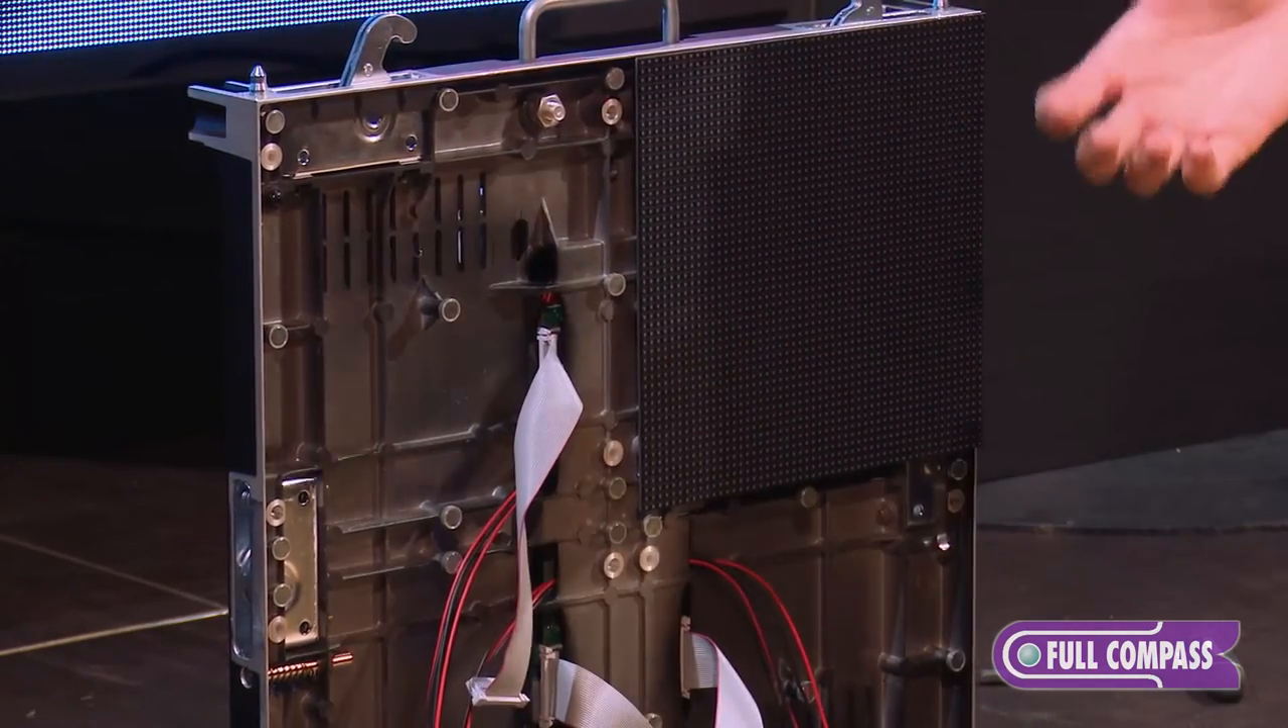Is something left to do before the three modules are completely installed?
Yes.